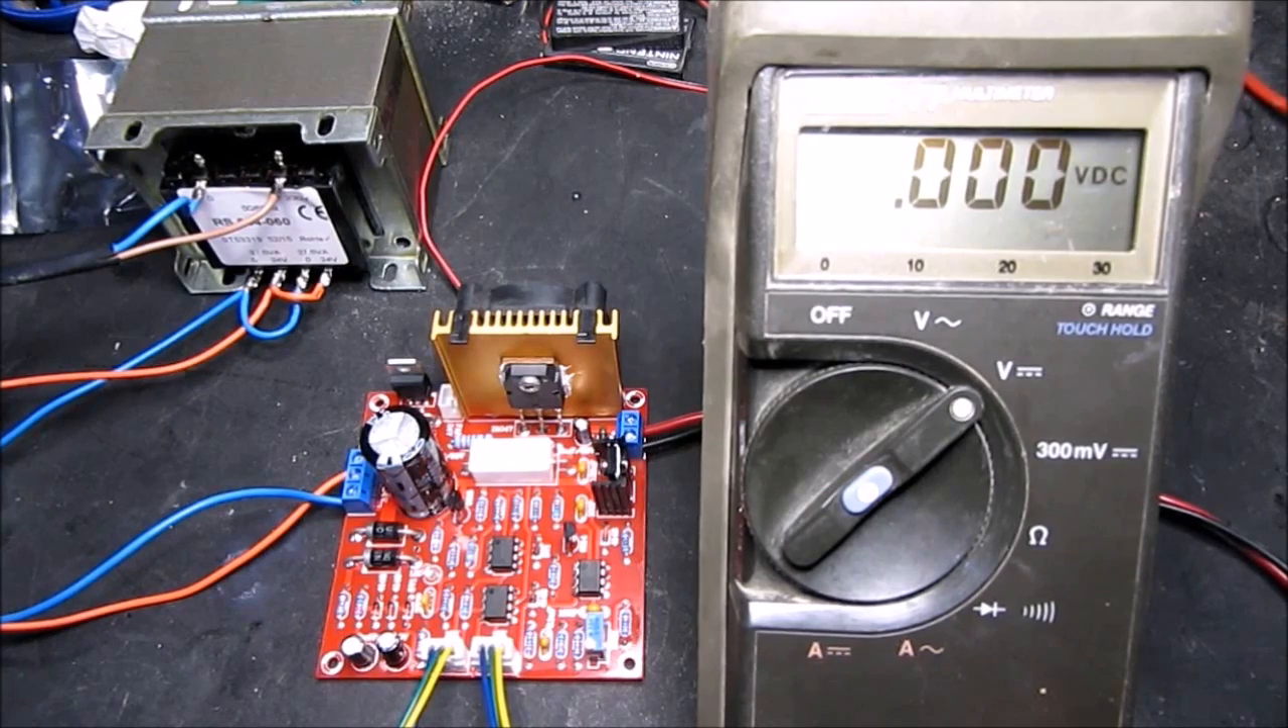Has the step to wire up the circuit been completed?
Yes.